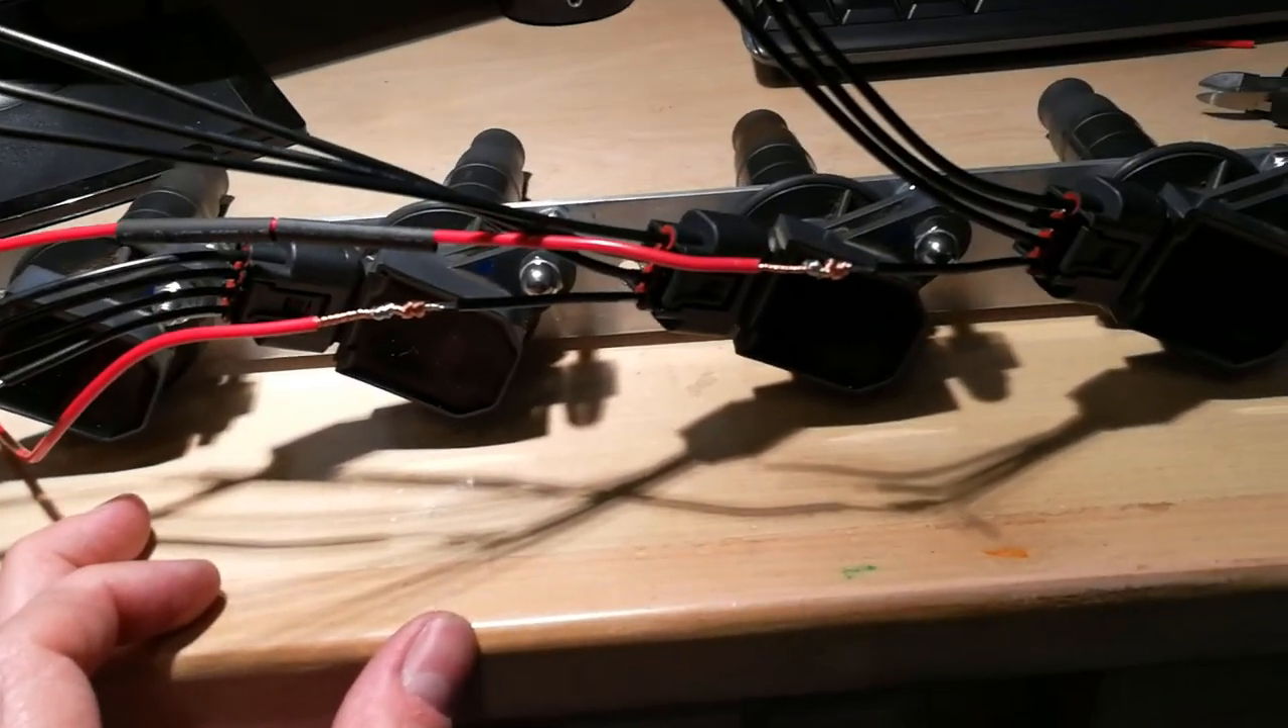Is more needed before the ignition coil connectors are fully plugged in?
No.